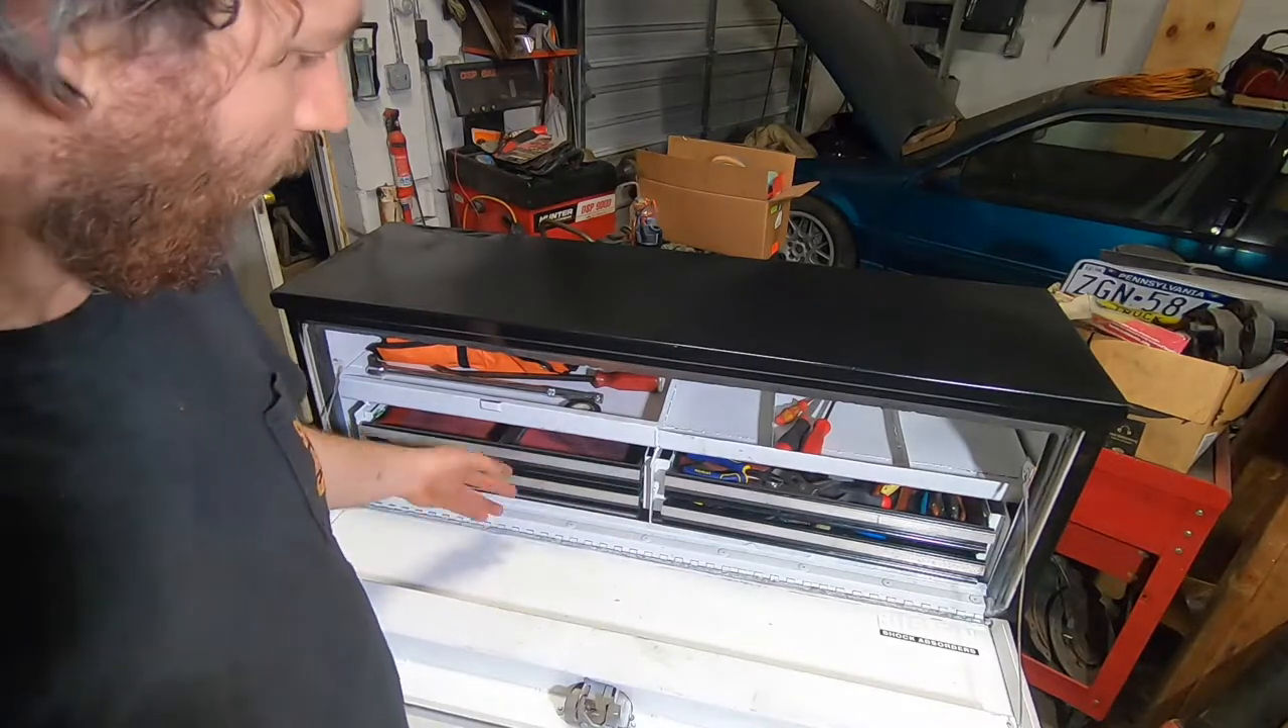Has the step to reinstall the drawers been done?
Yes.